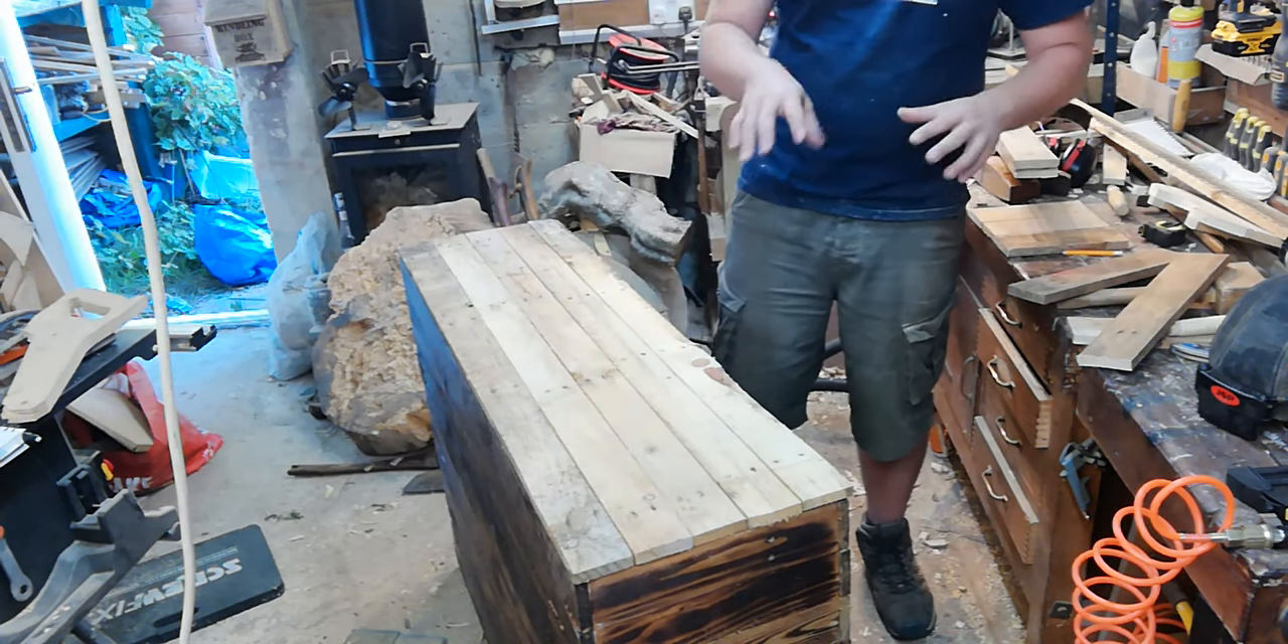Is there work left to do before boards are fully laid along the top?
No.